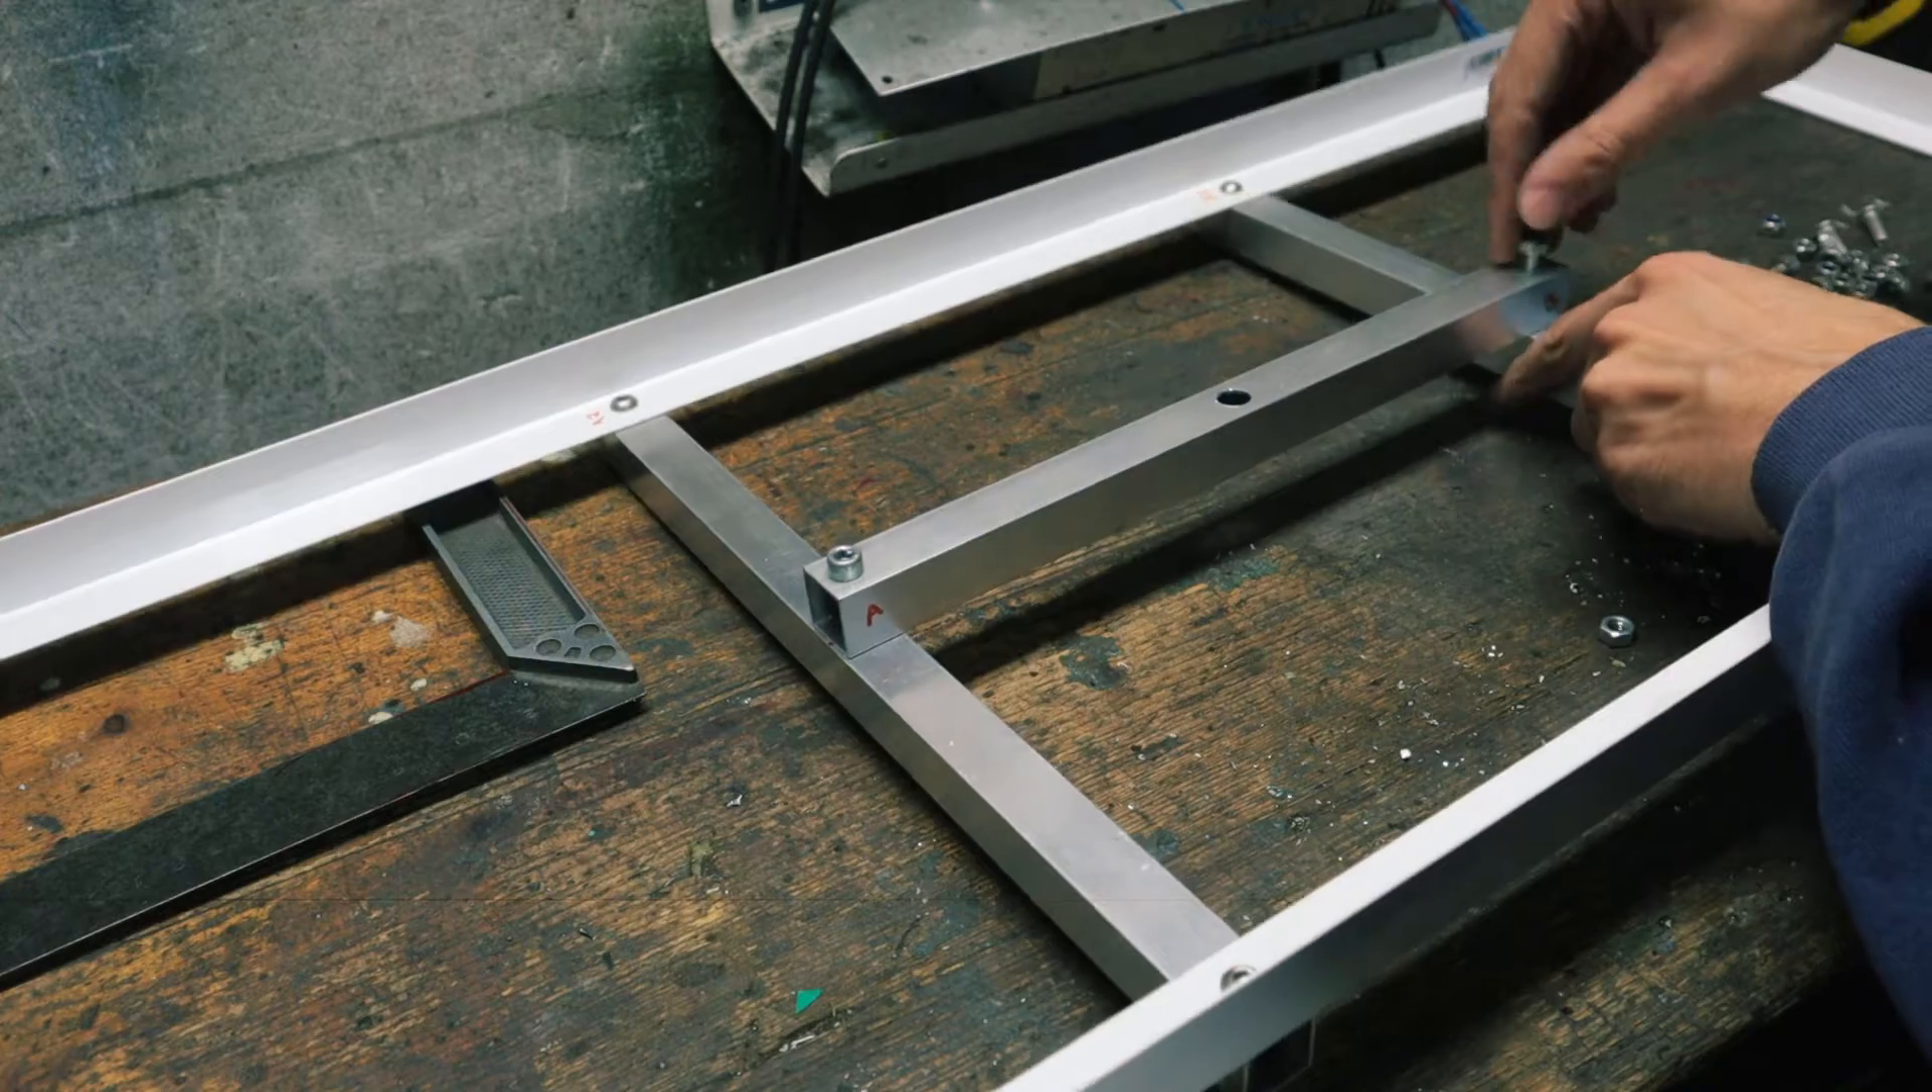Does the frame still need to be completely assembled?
Yes.